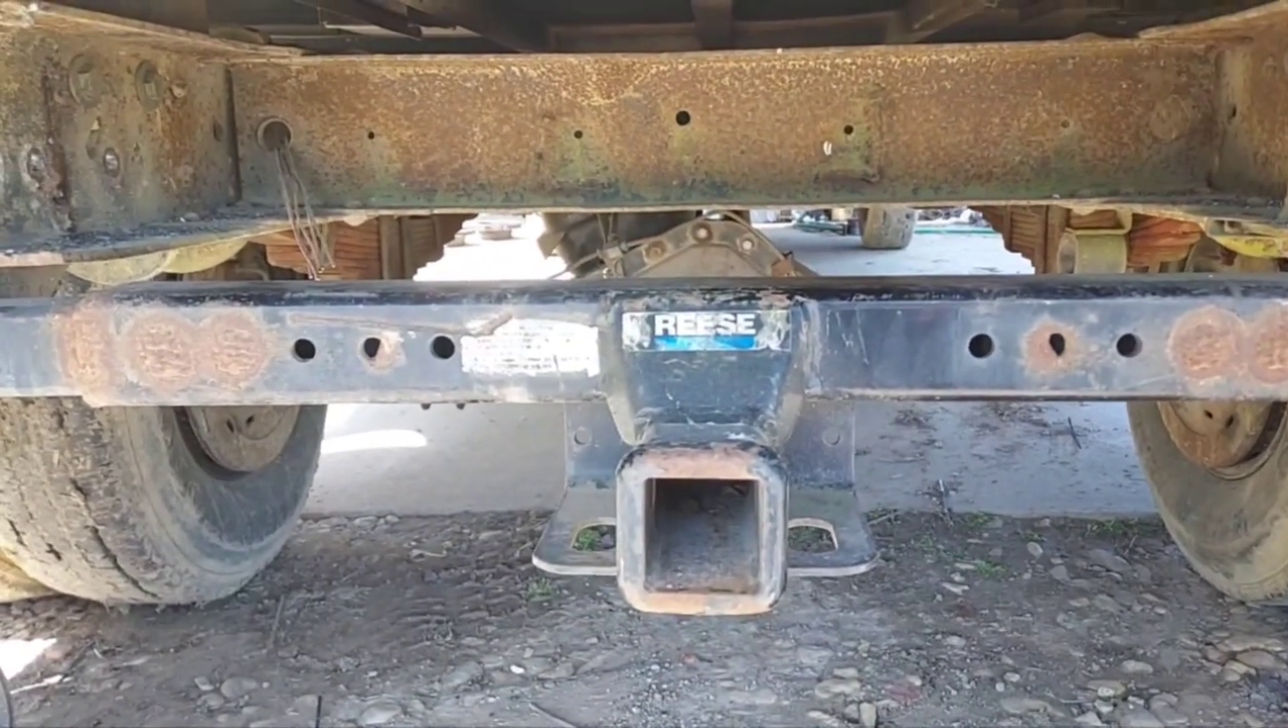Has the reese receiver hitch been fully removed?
No.